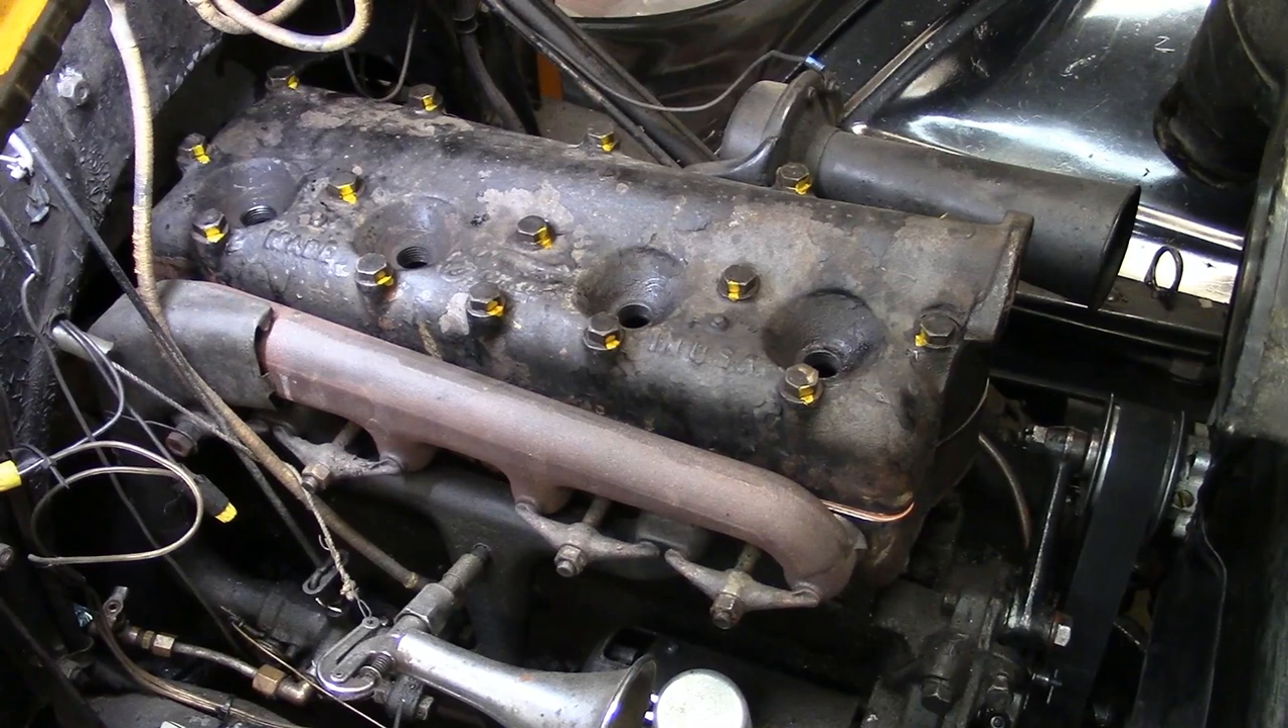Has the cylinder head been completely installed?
Yes.